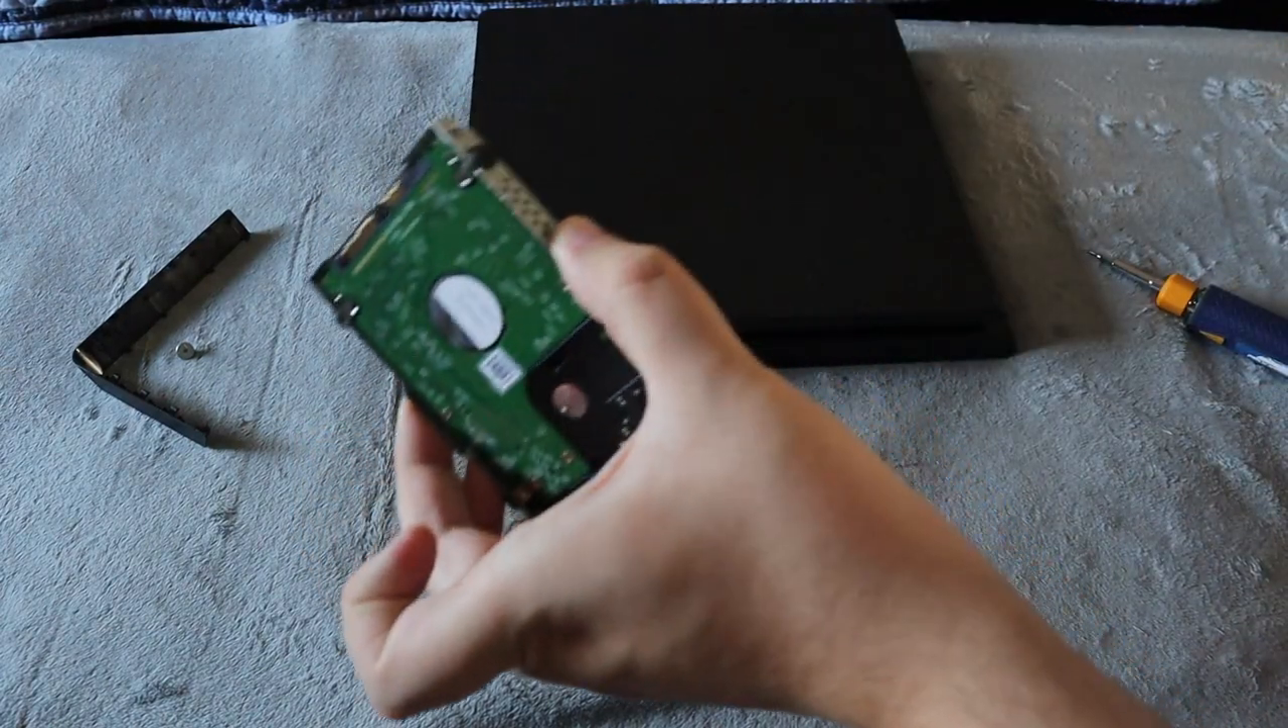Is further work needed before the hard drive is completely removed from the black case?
No.